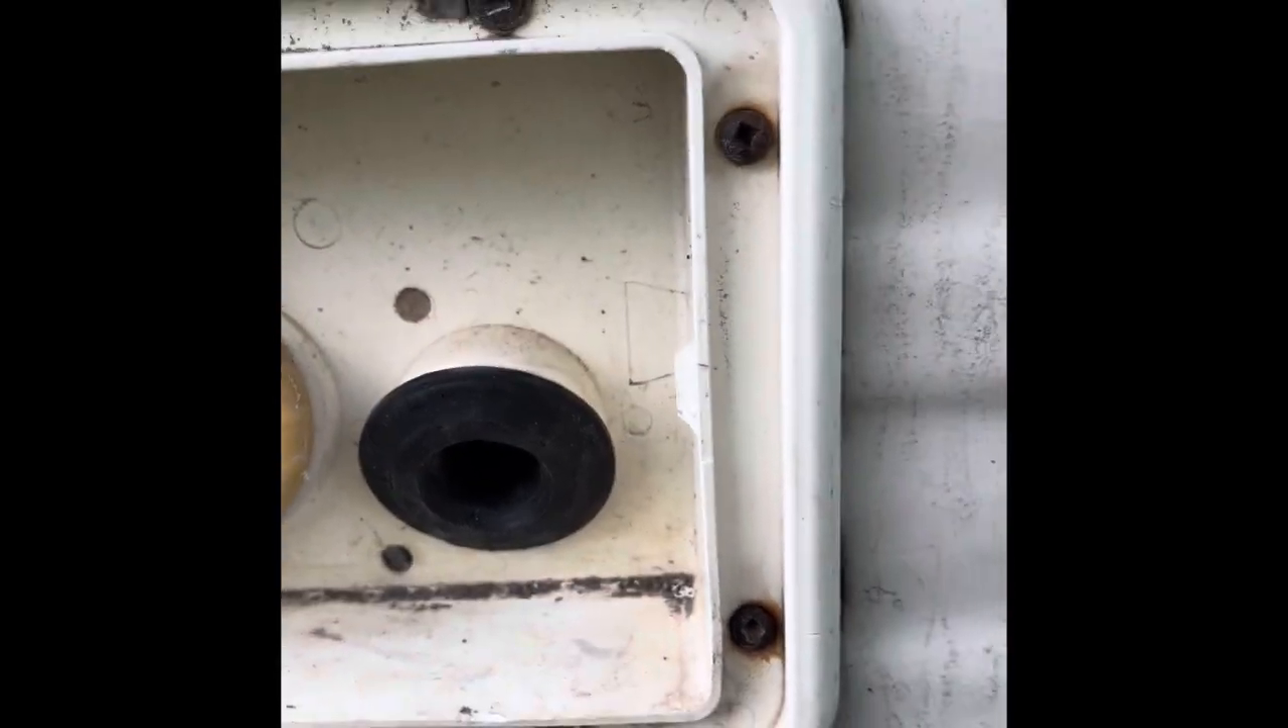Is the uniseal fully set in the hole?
Yes.